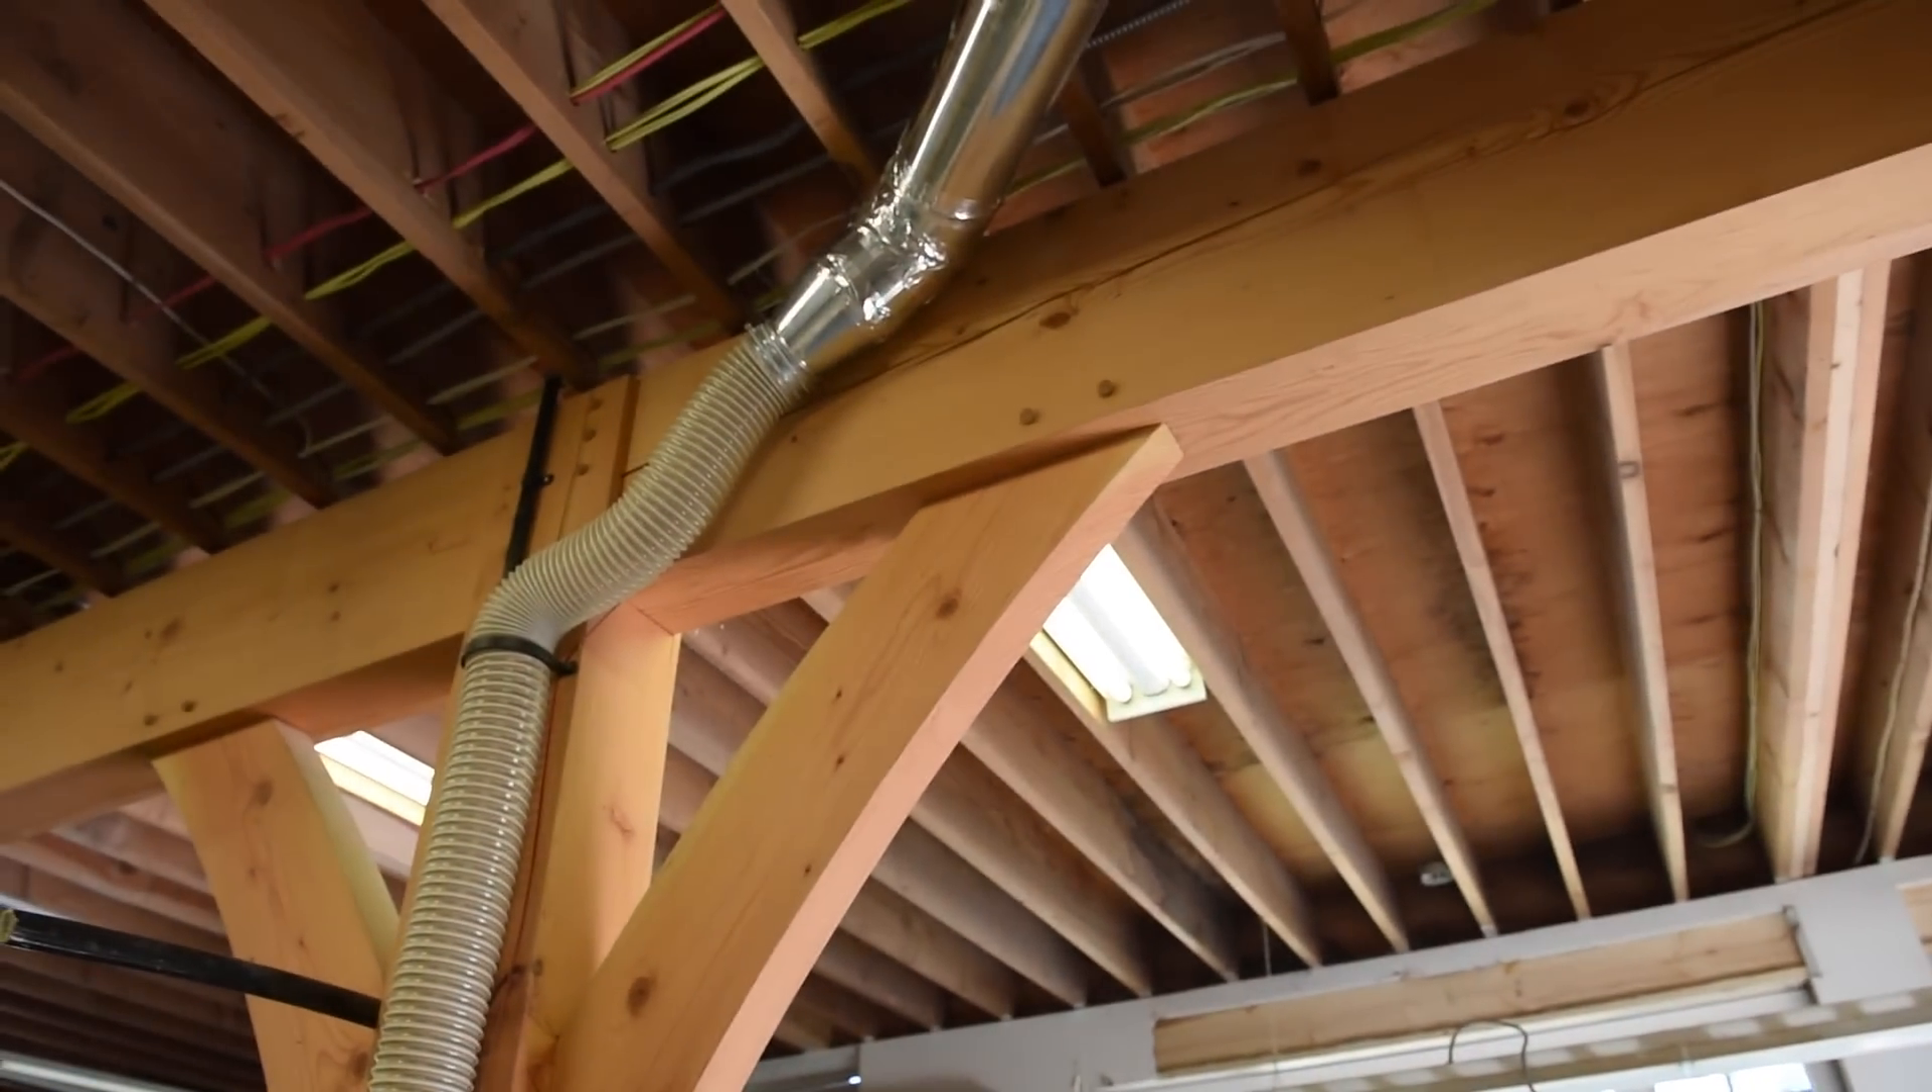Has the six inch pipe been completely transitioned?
Yes.